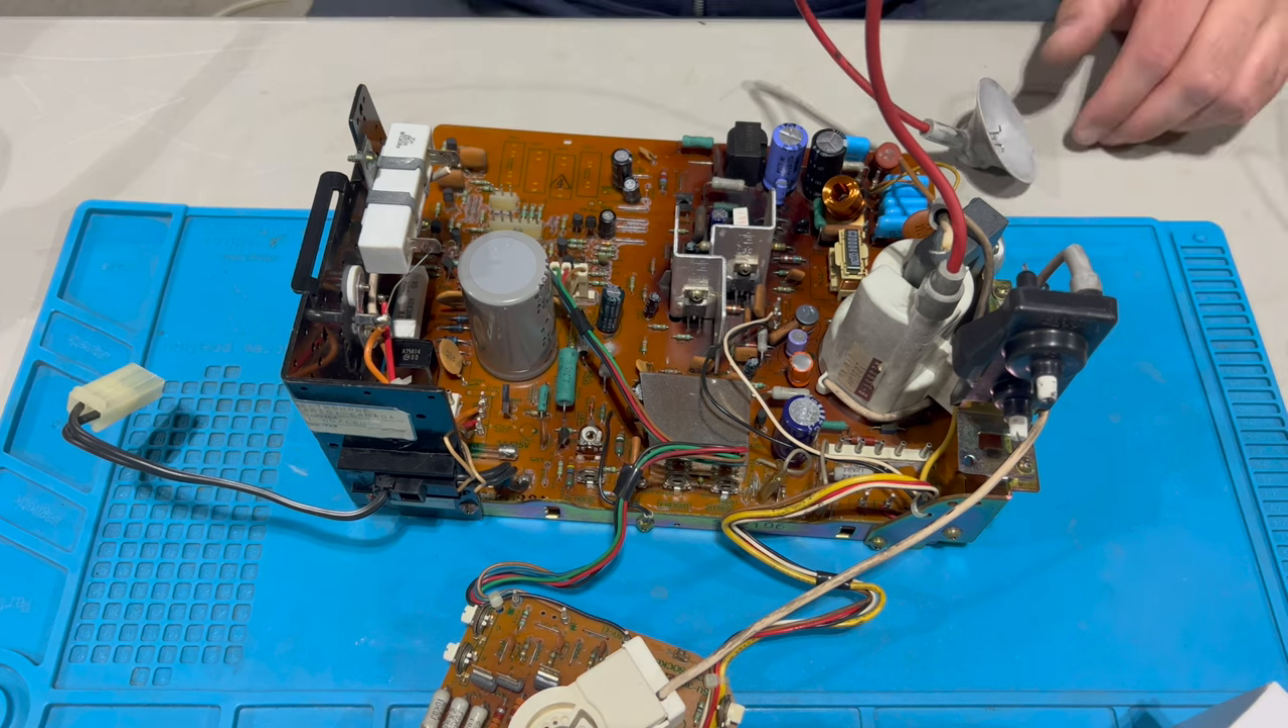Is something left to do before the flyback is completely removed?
Yes.